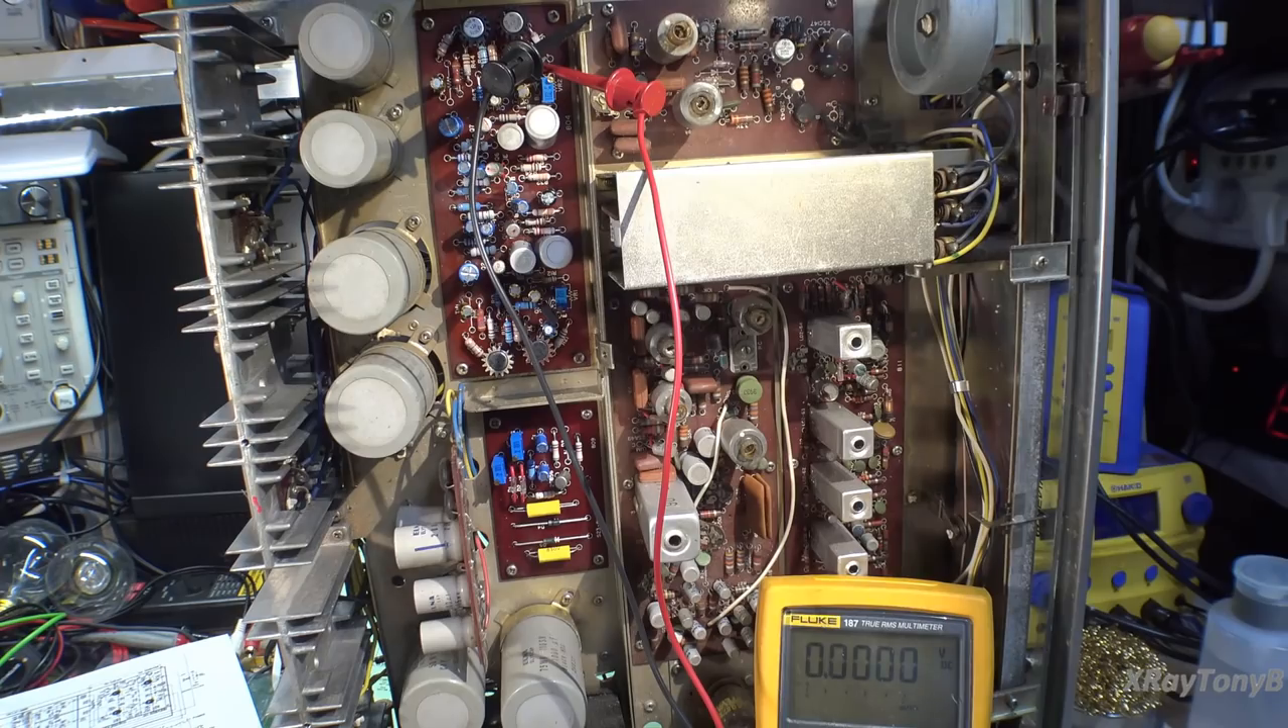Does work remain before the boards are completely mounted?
No.